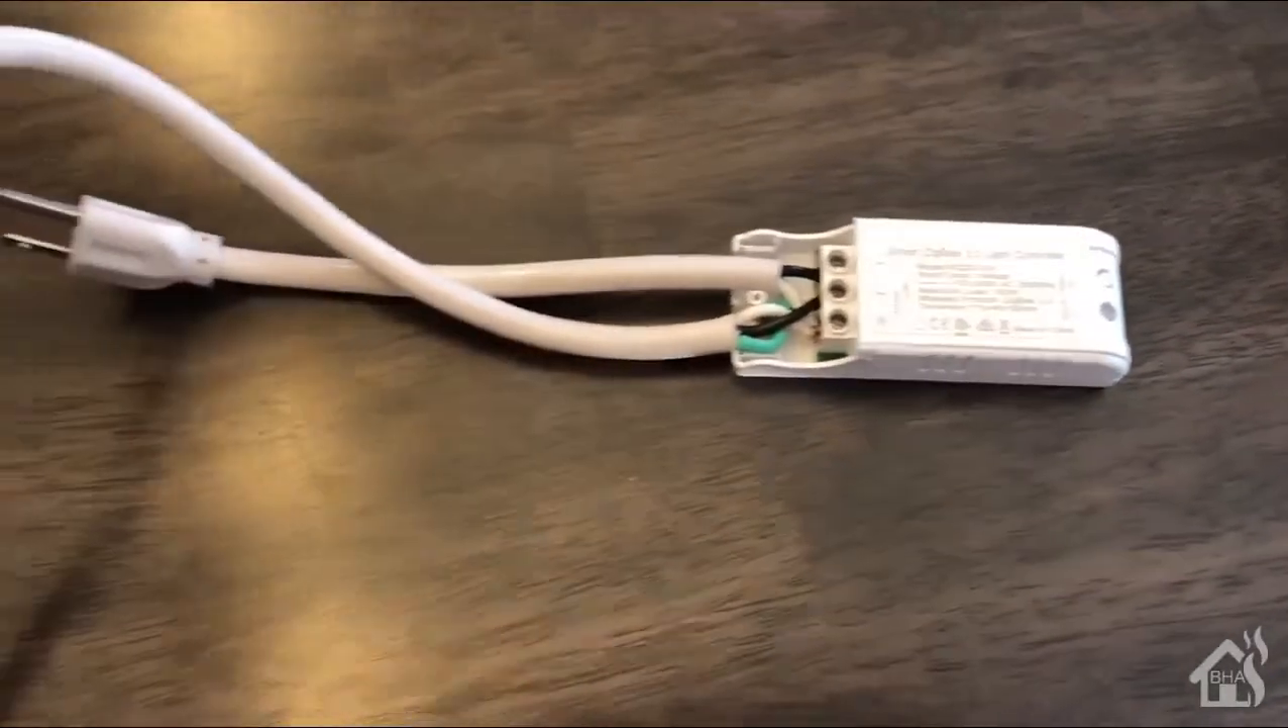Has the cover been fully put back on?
No.